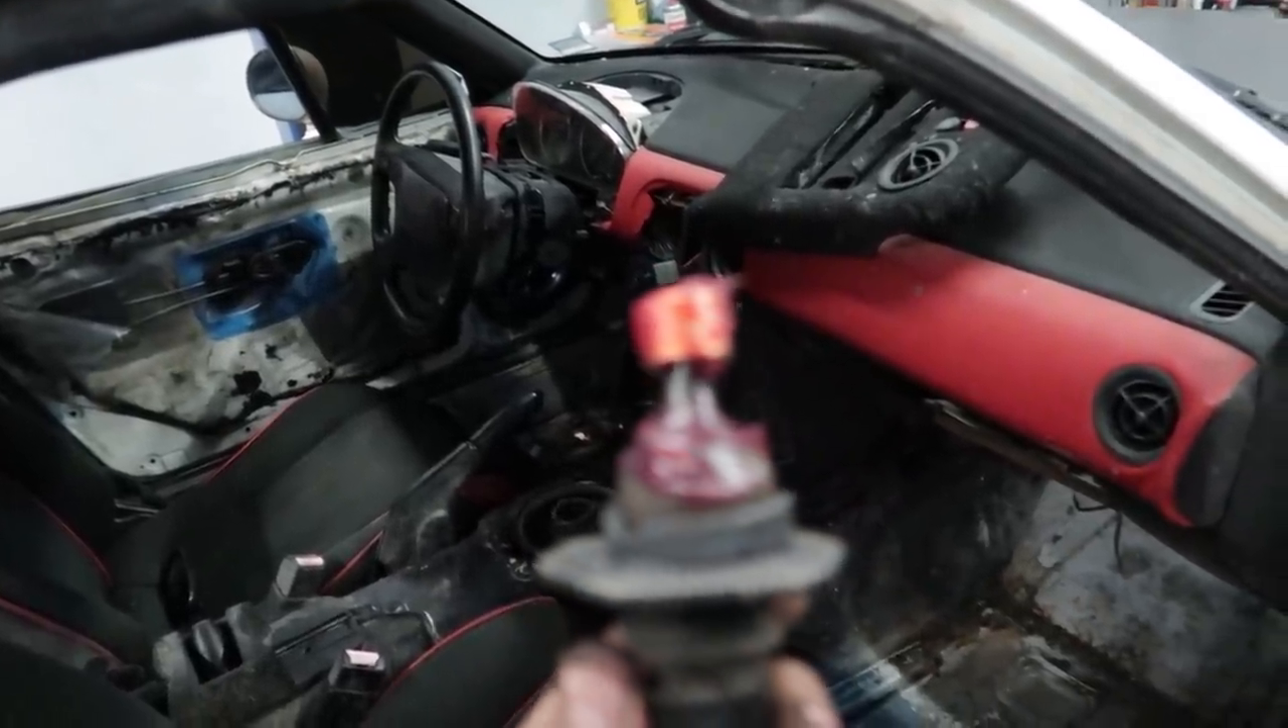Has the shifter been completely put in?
No.